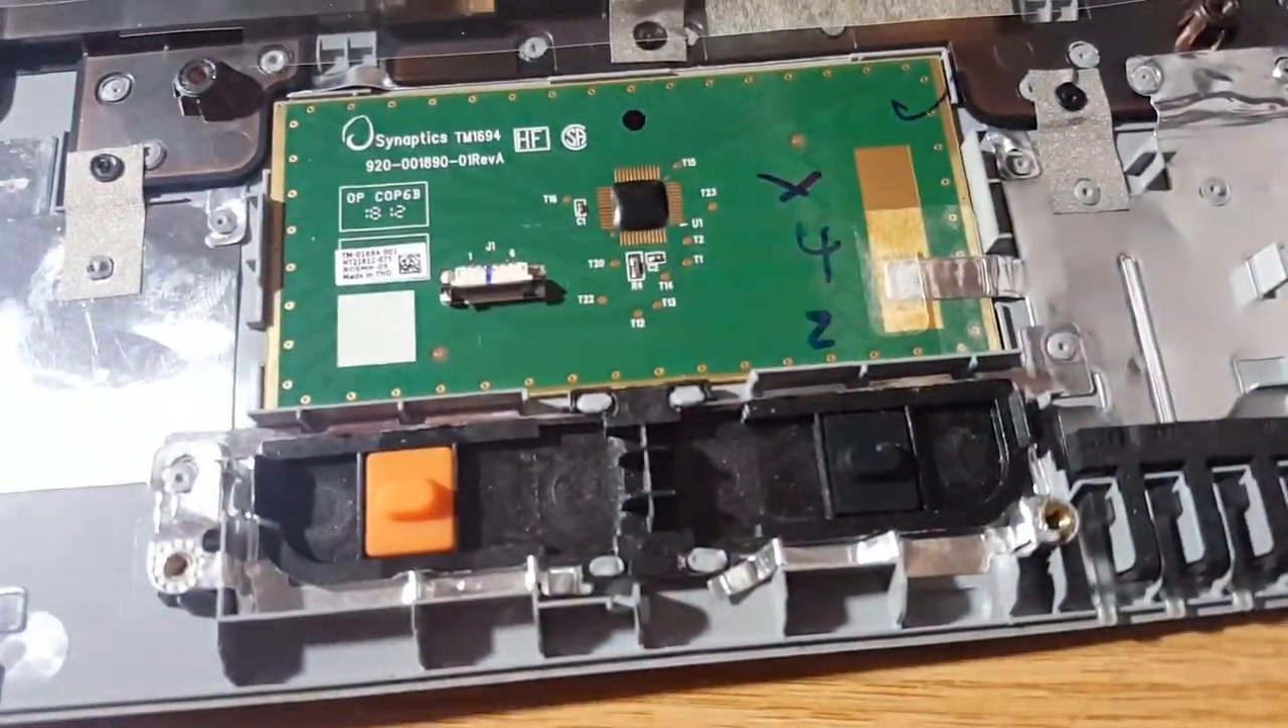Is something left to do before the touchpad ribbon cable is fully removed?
No.